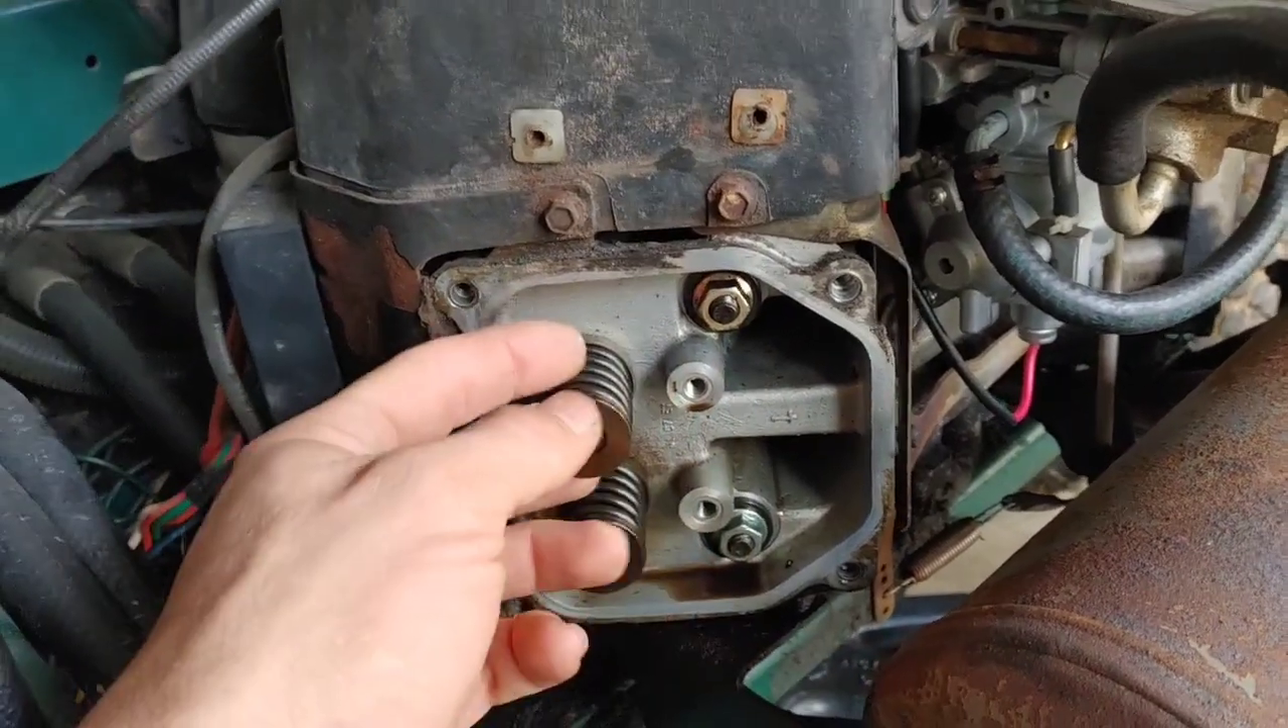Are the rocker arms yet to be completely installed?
Yes.